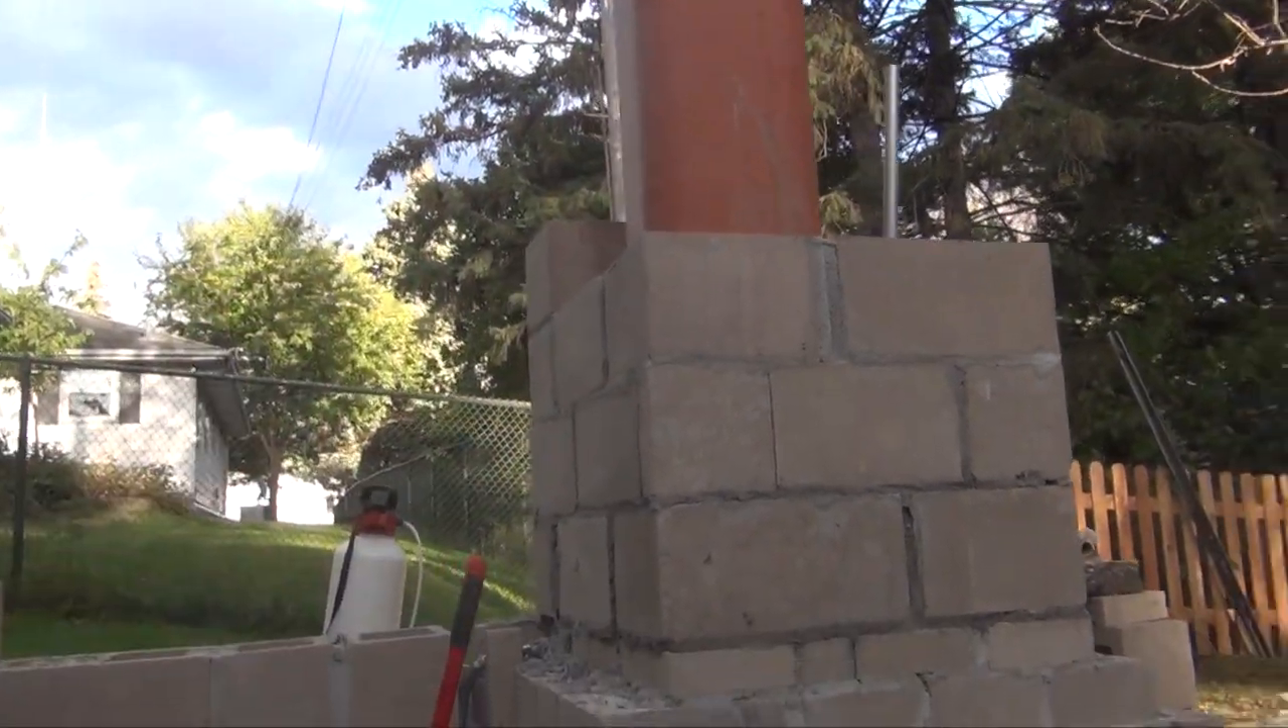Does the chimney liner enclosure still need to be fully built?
Yes.